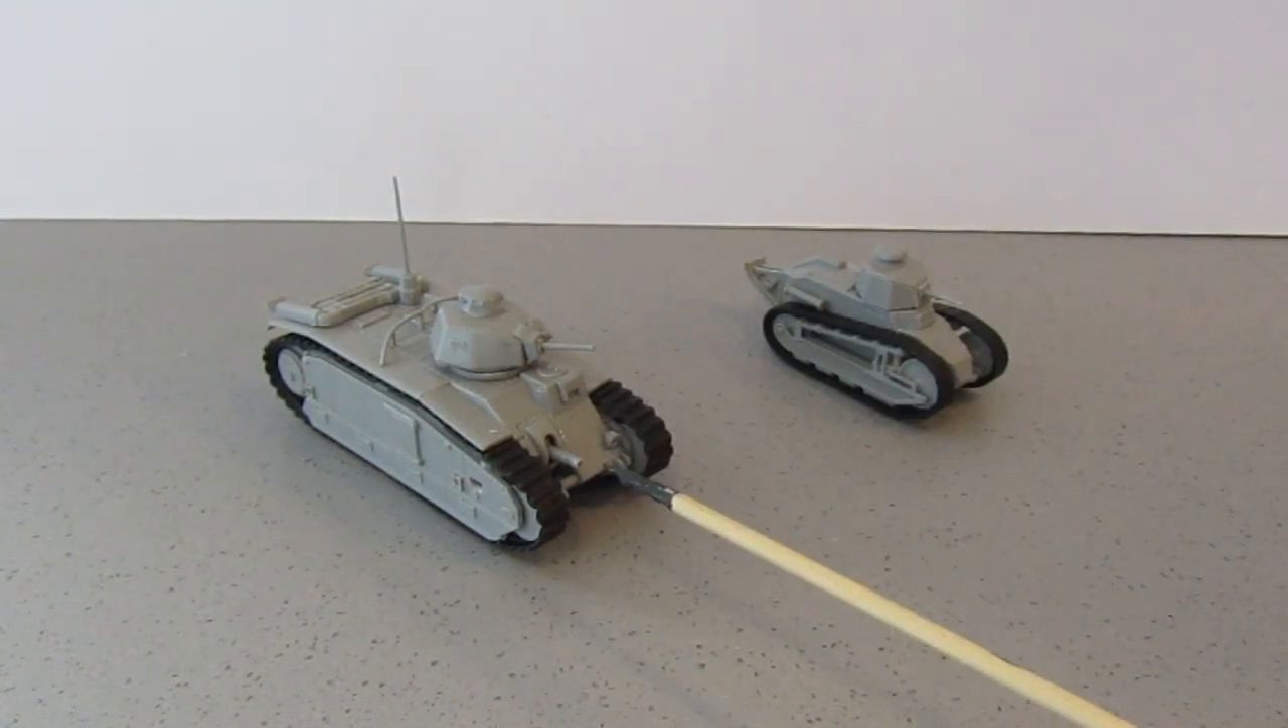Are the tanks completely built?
Yes.